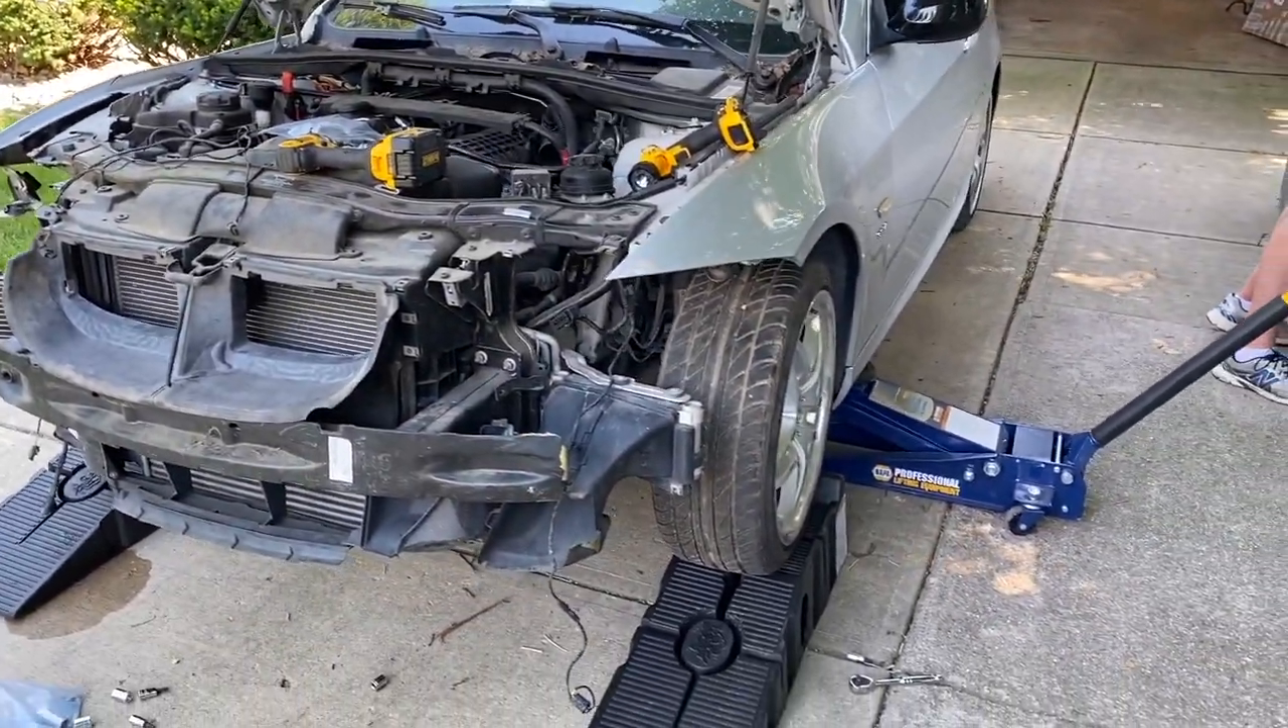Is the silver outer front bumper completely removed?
Yes.